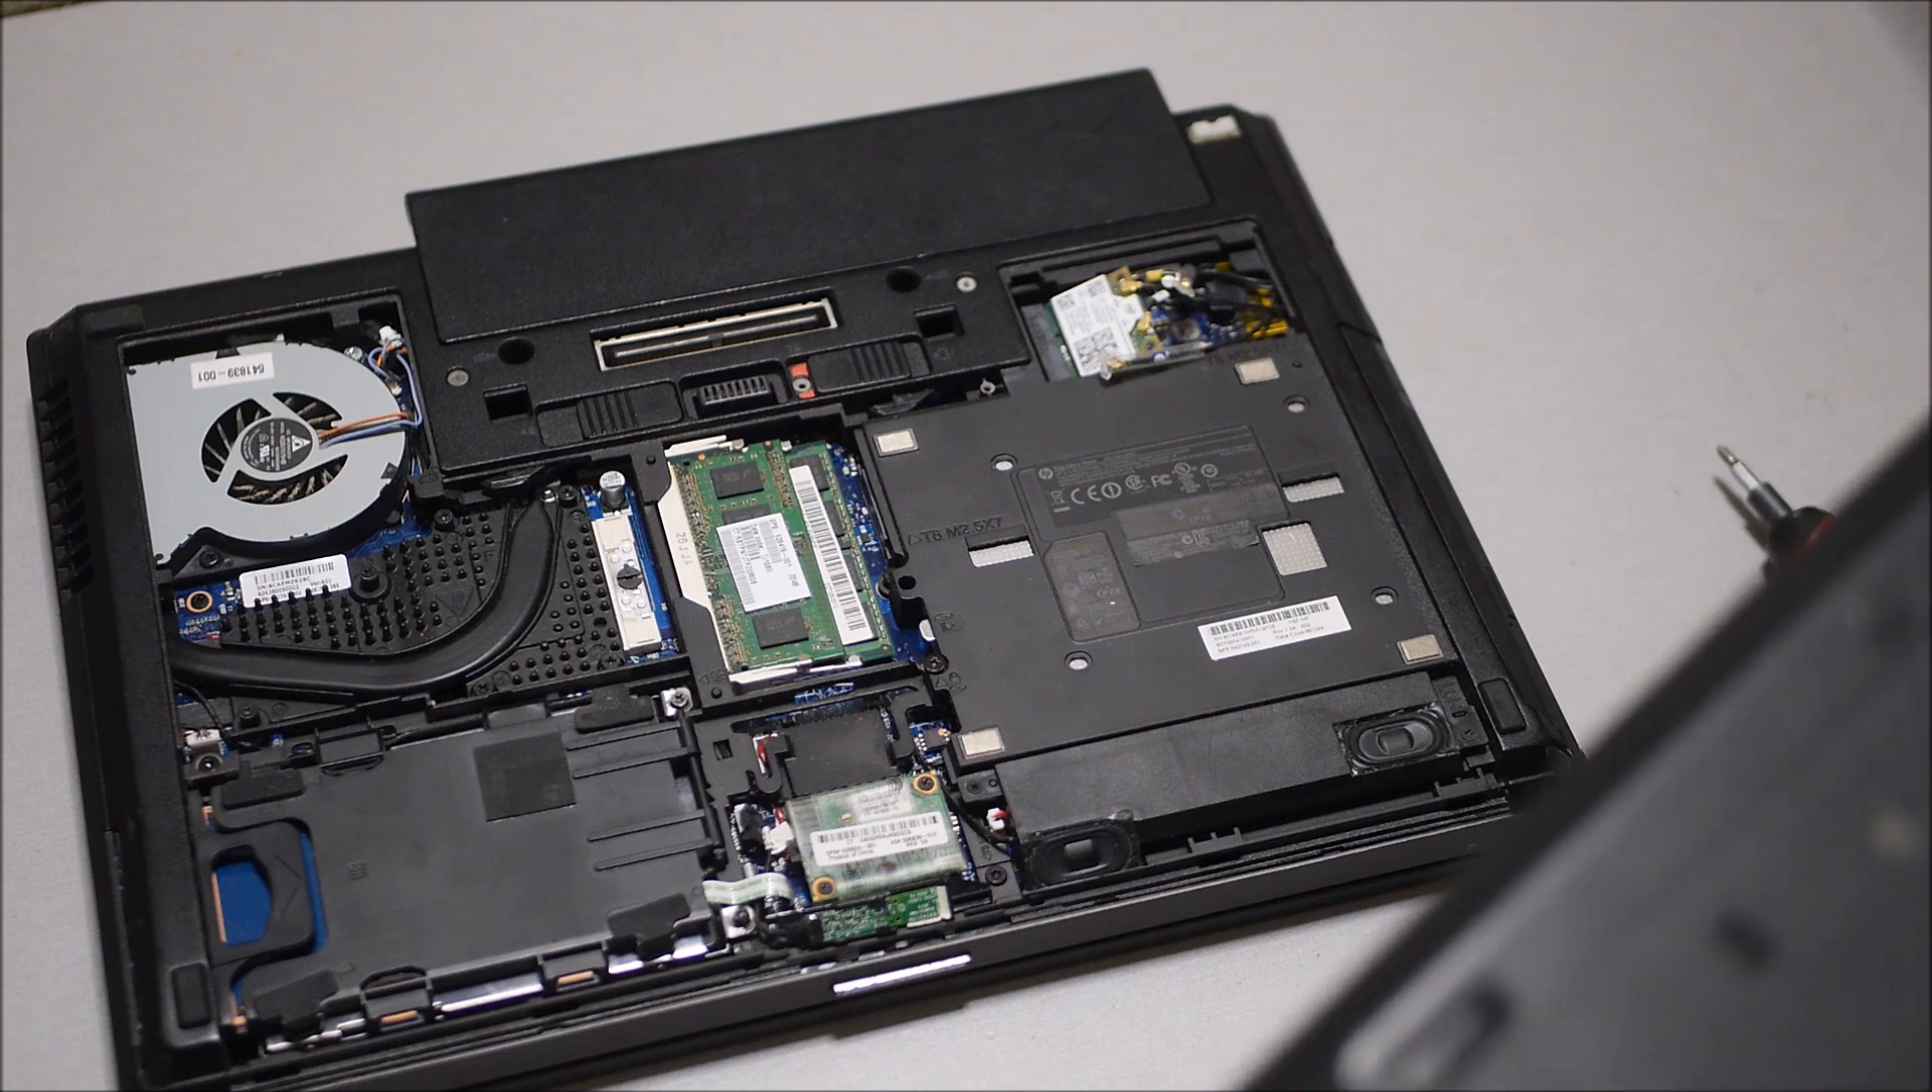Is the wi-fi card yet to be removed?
Yes.